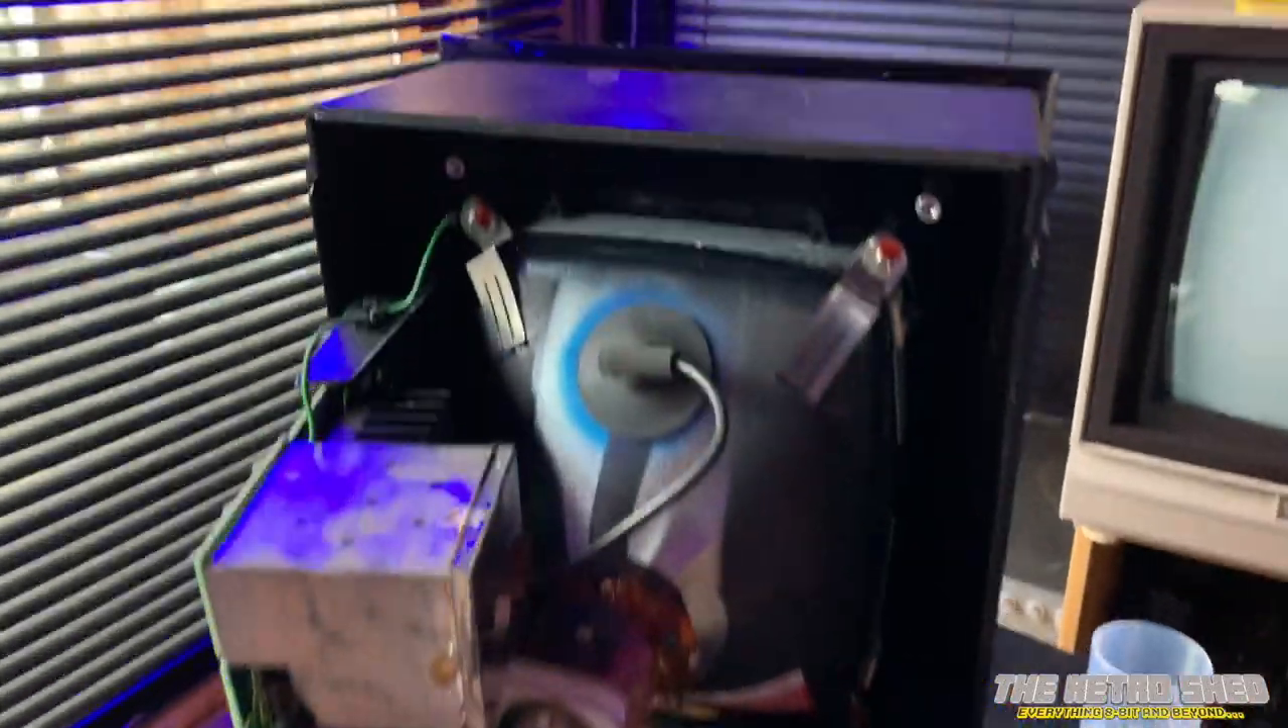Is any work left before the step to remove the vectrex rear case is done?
No.